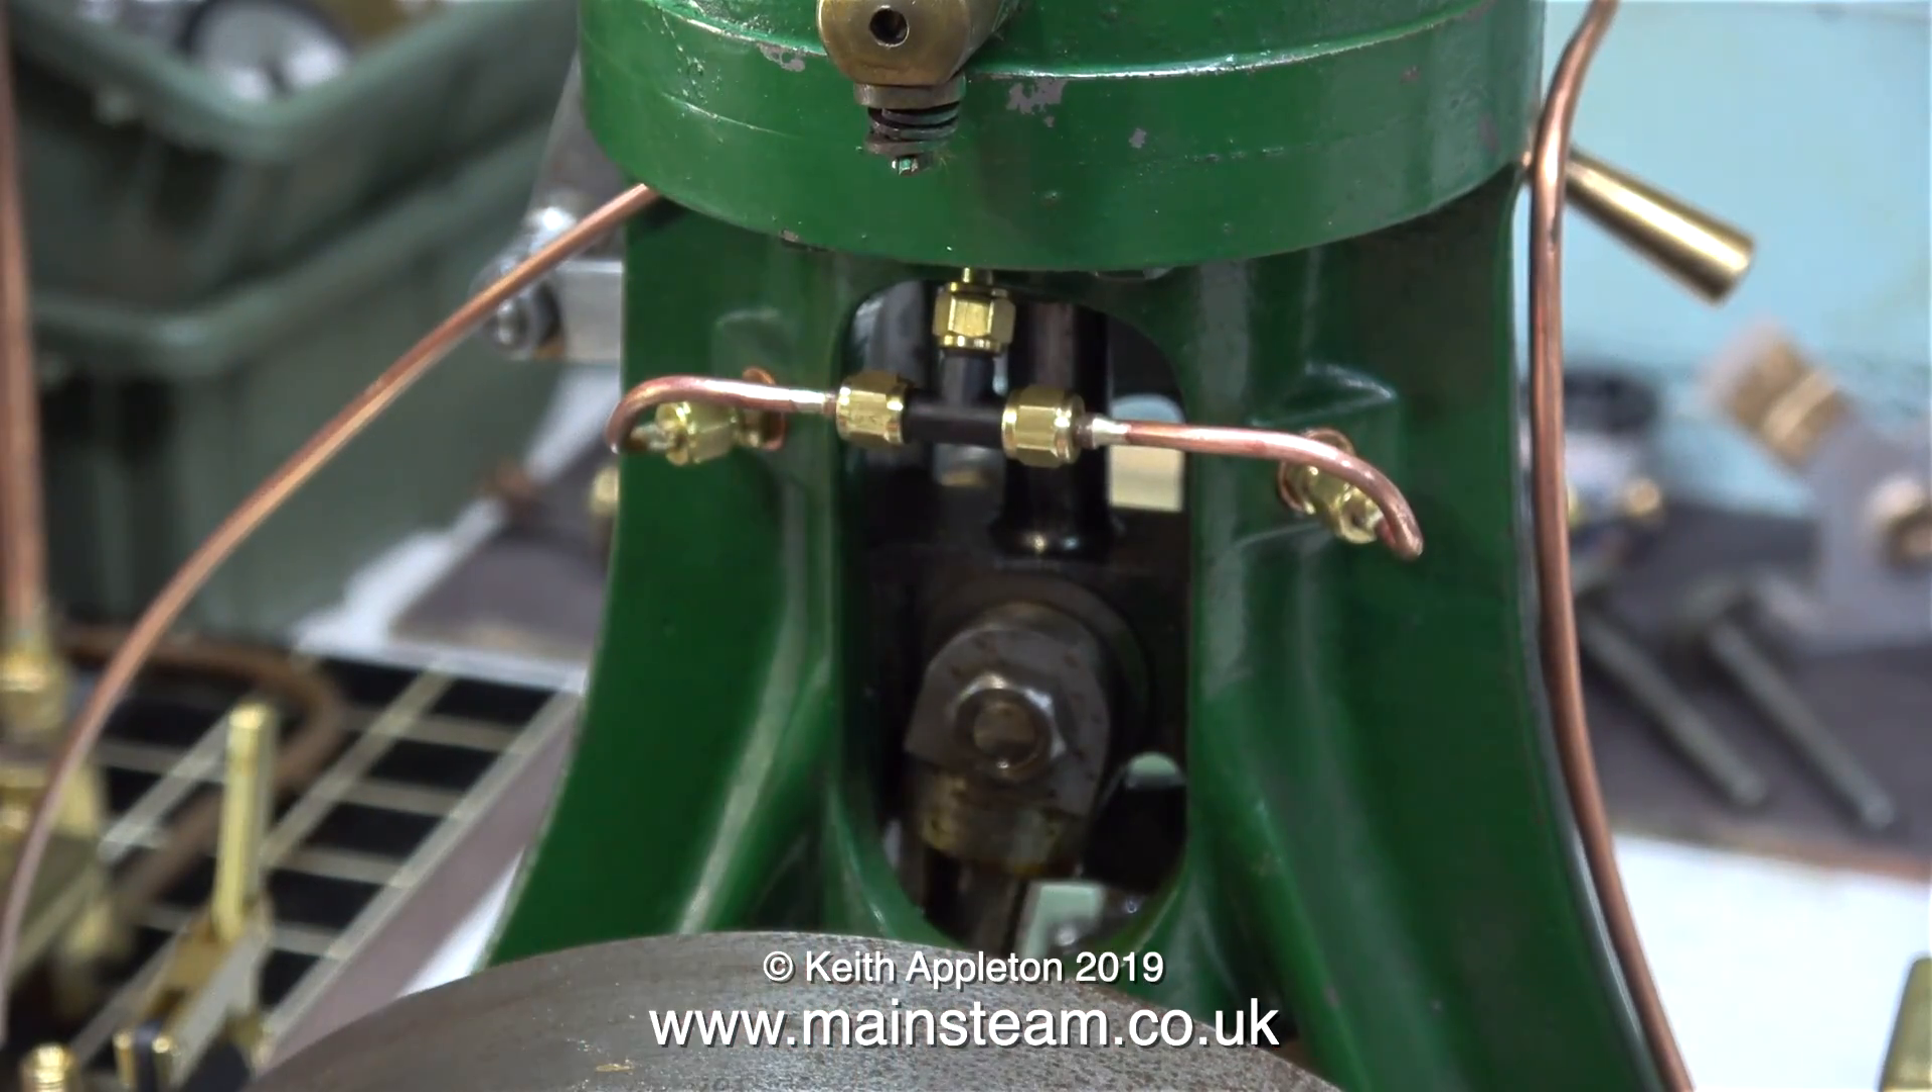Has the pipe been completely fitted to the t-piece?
Yes.